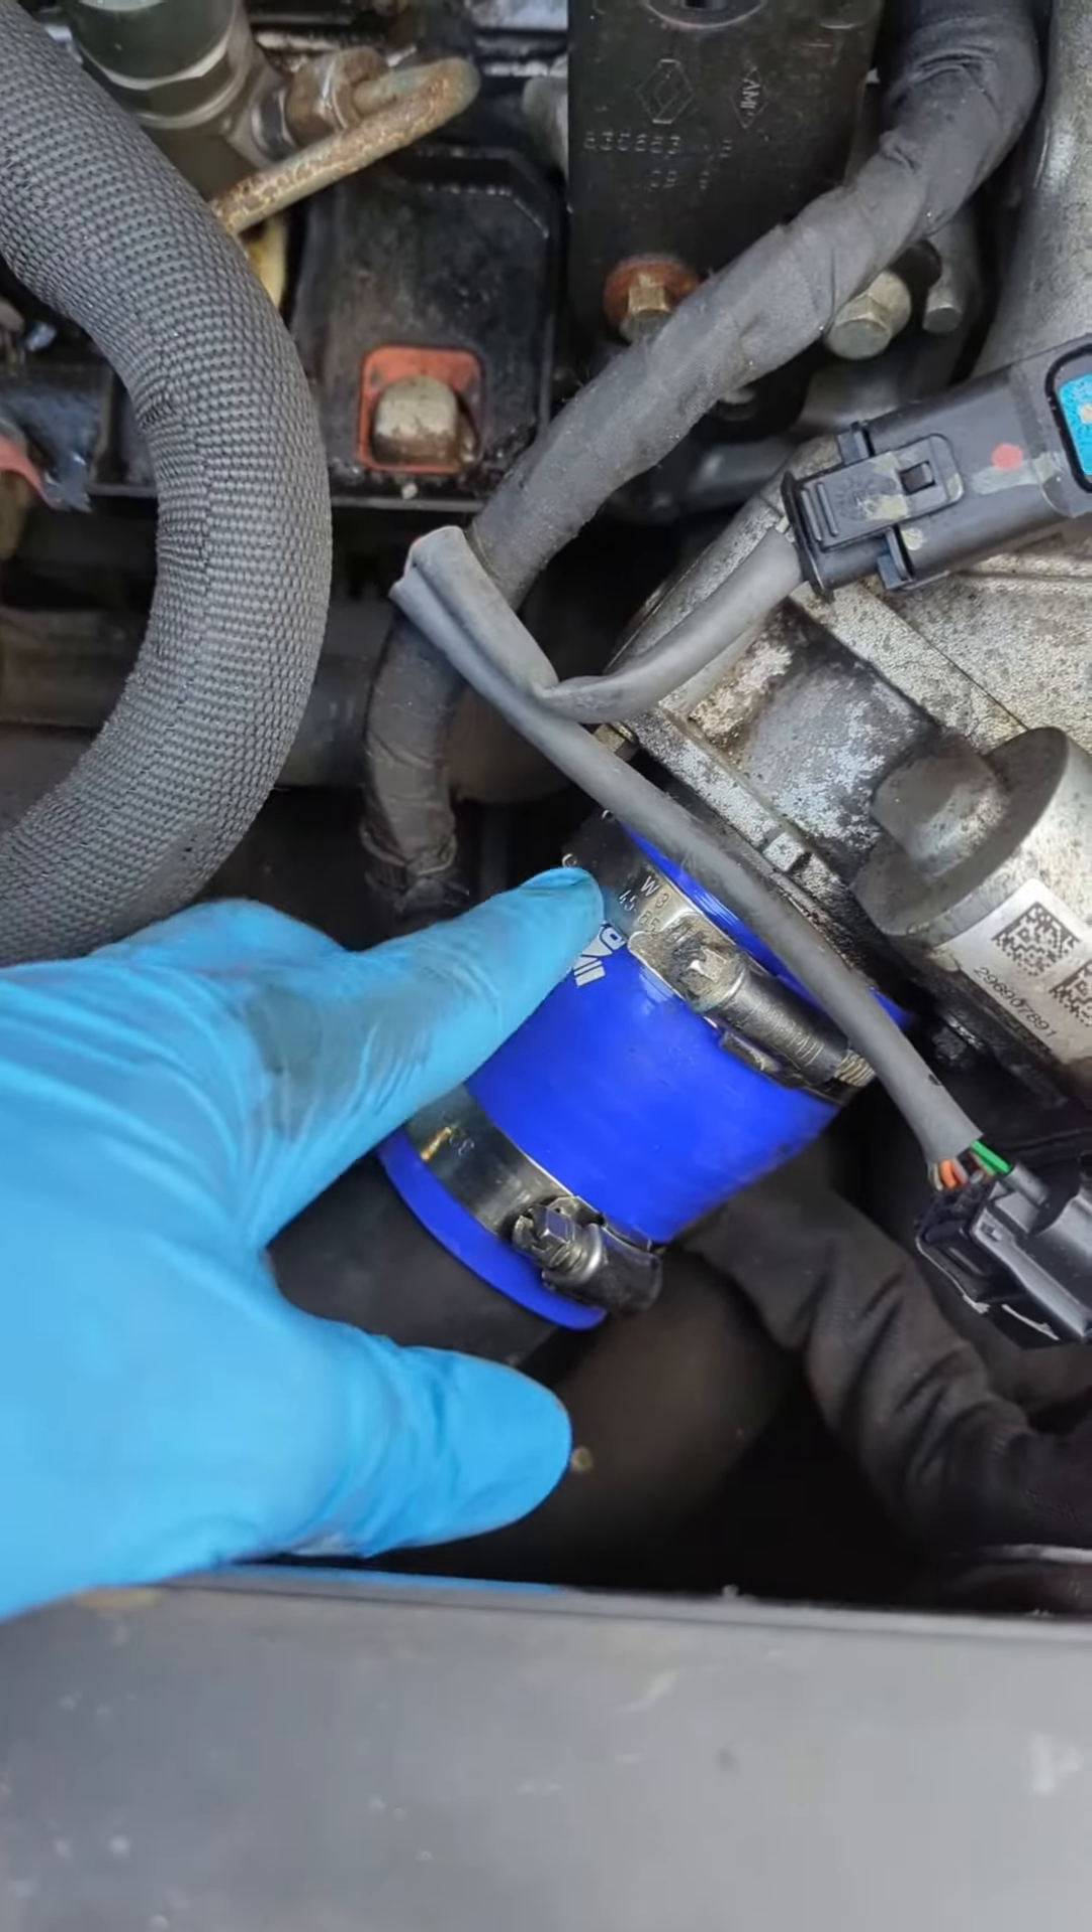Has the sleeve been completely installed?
Yes.